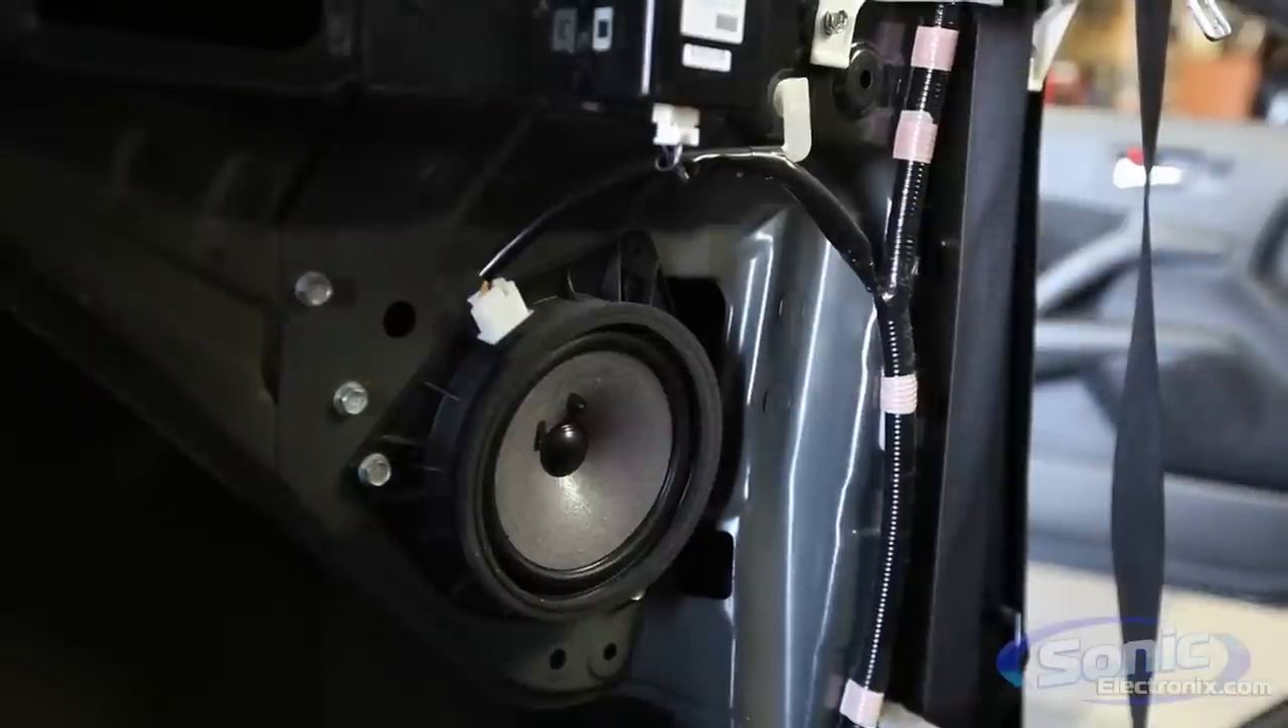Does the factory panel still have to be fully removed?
No.